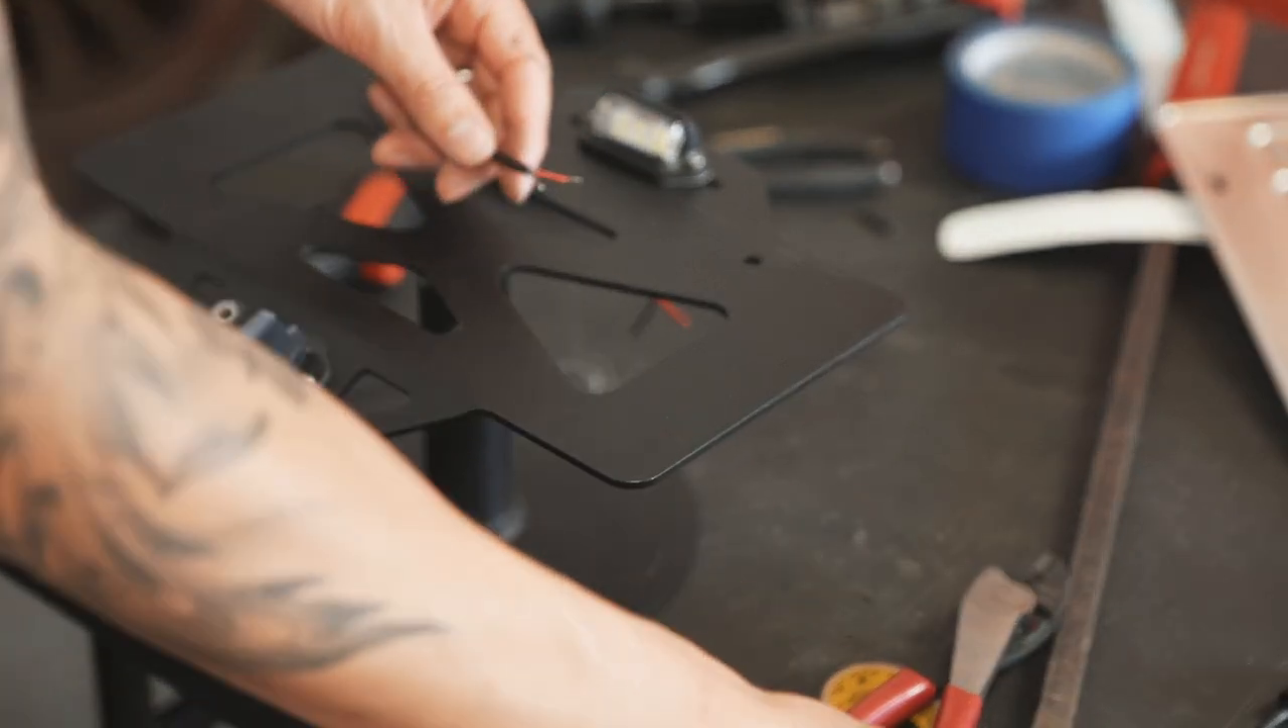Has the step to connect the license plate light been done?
No.